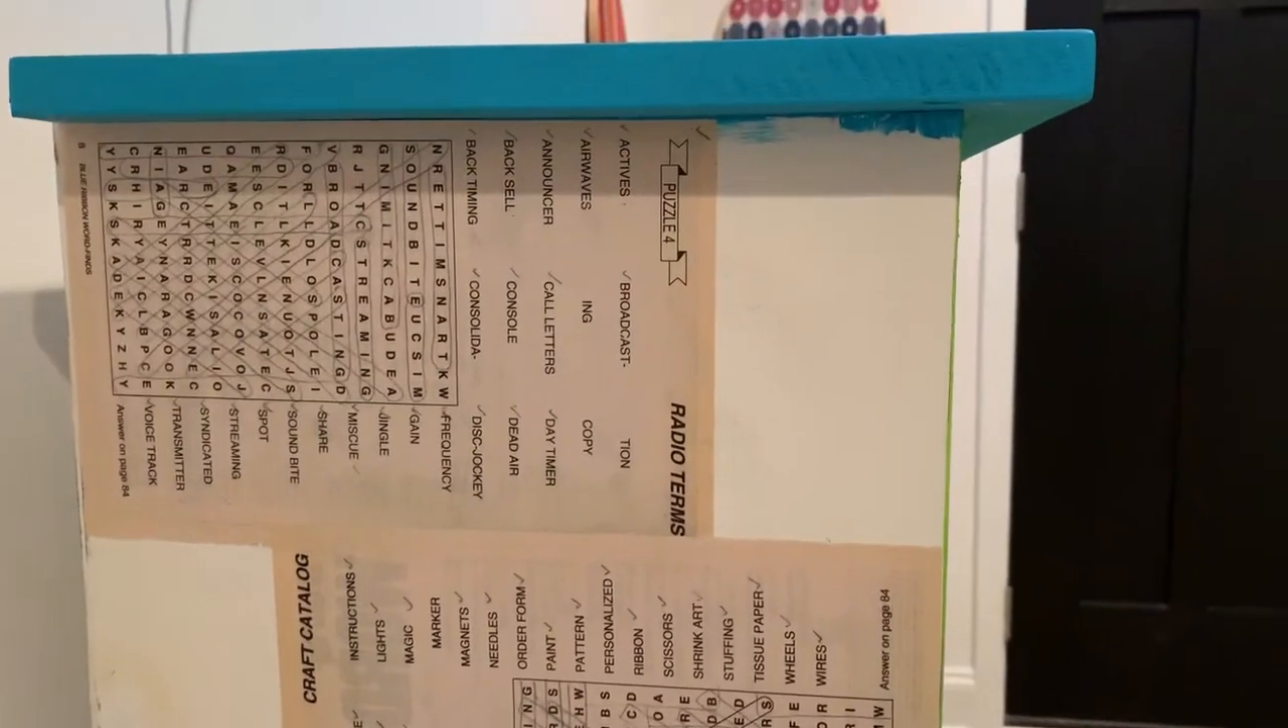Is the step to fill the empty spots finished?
No.